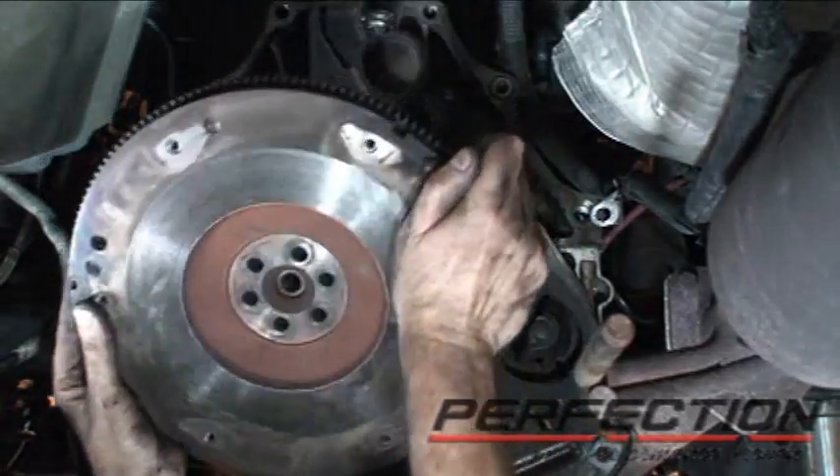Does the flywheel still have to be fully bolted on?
Yes.